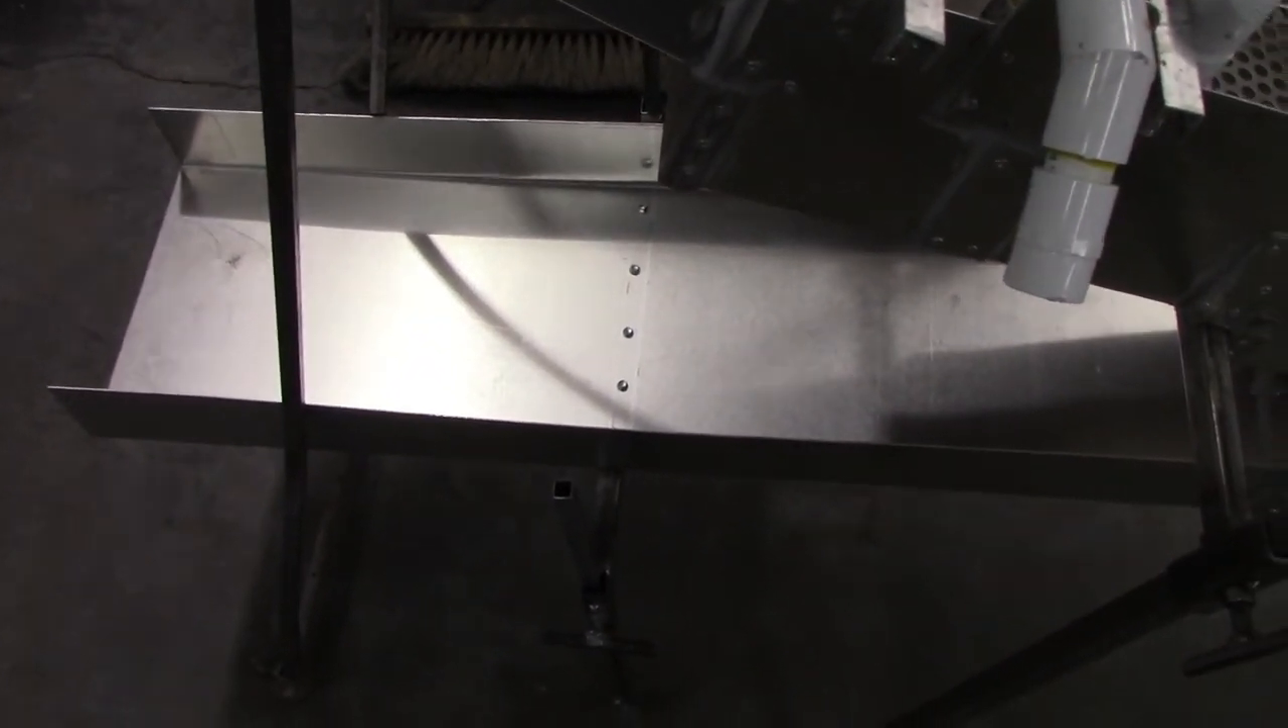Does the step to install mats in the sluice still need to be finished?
Yes.